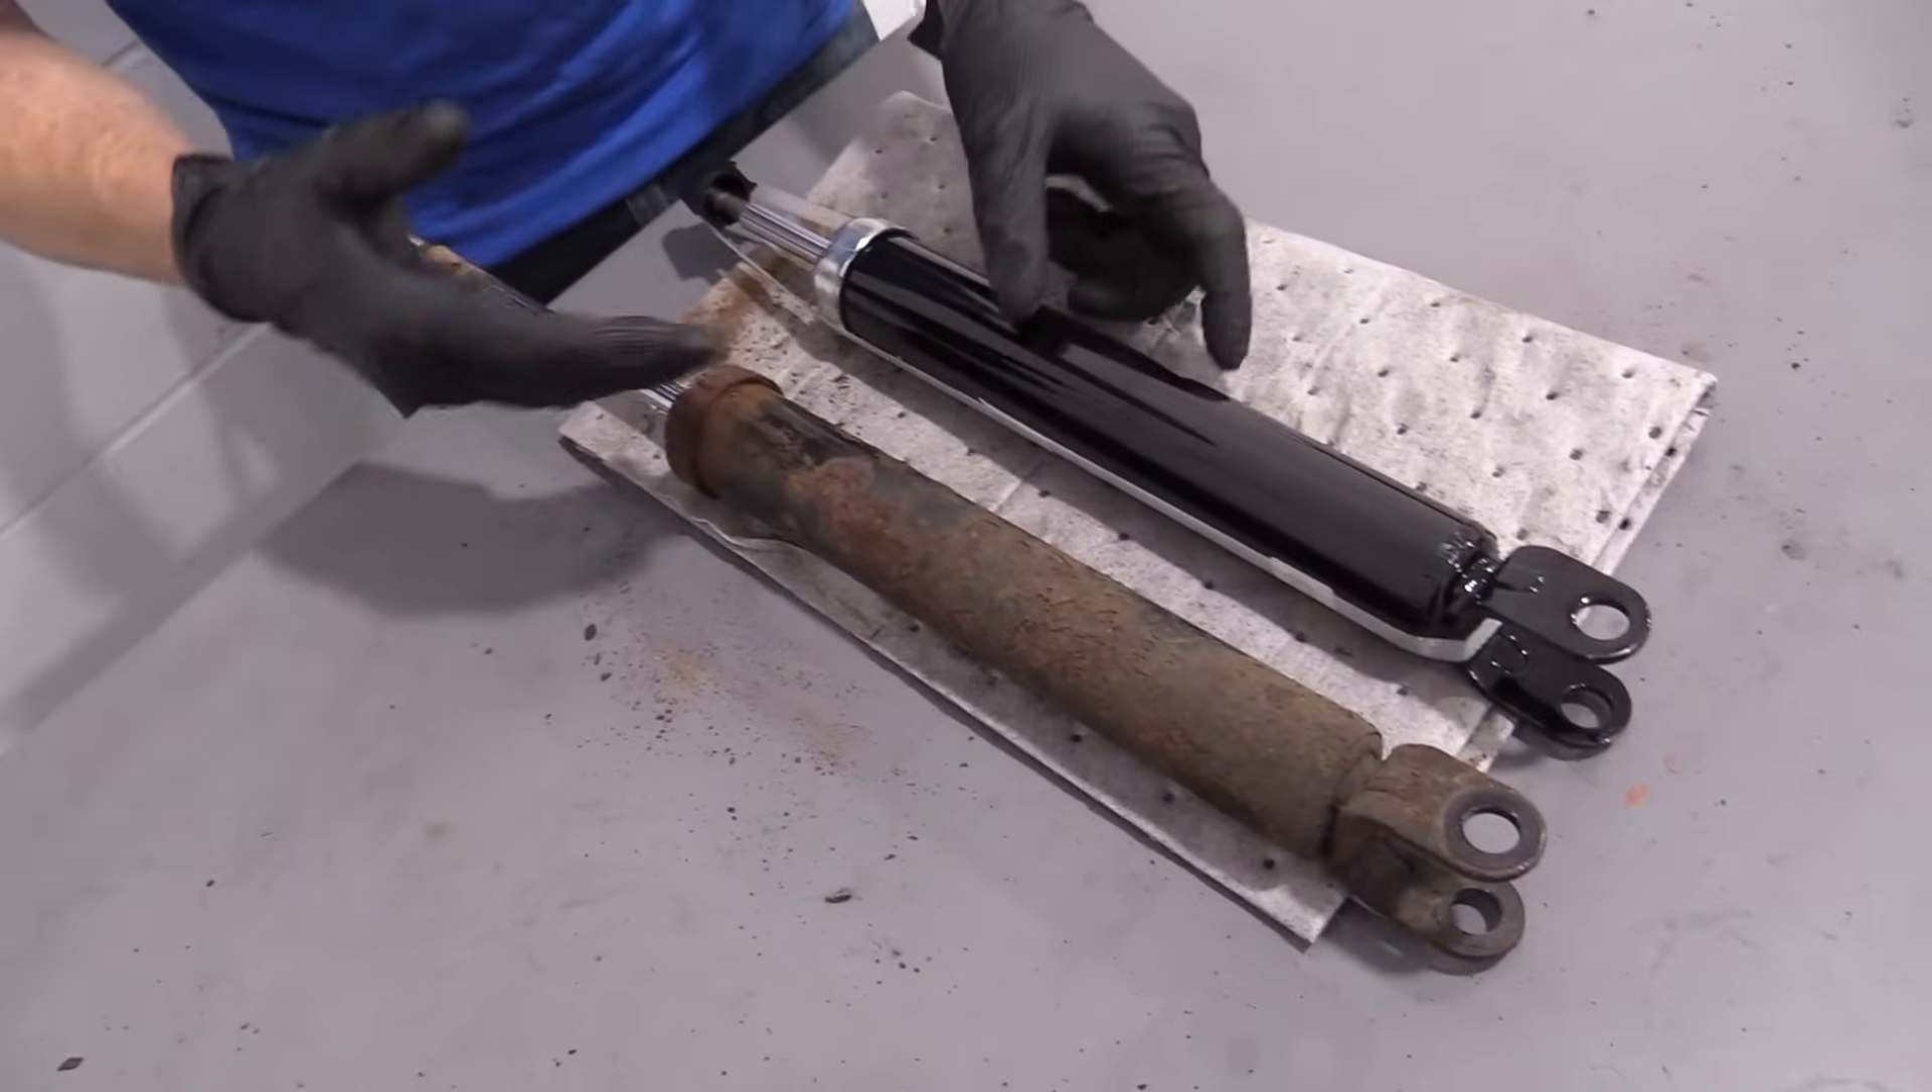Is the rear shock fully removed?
Yes.